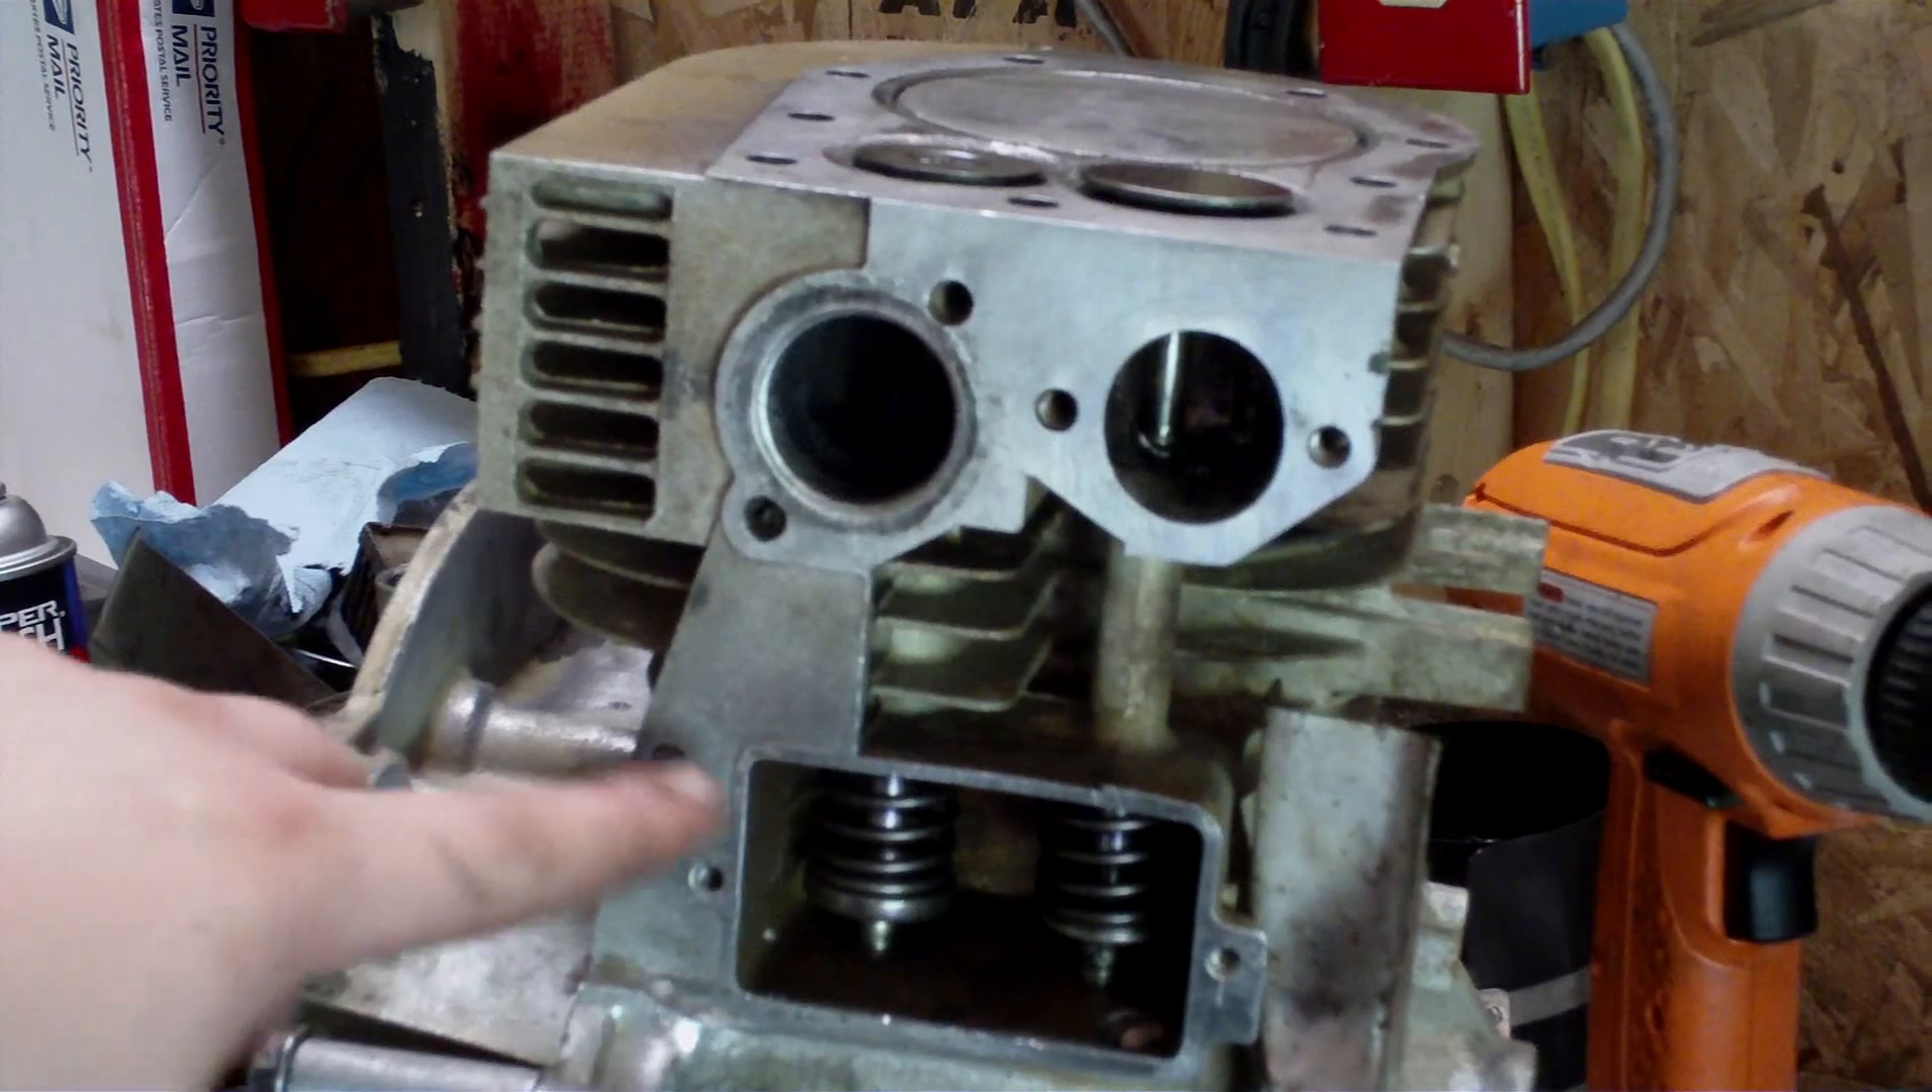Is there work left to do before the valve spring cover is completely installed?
Yes.